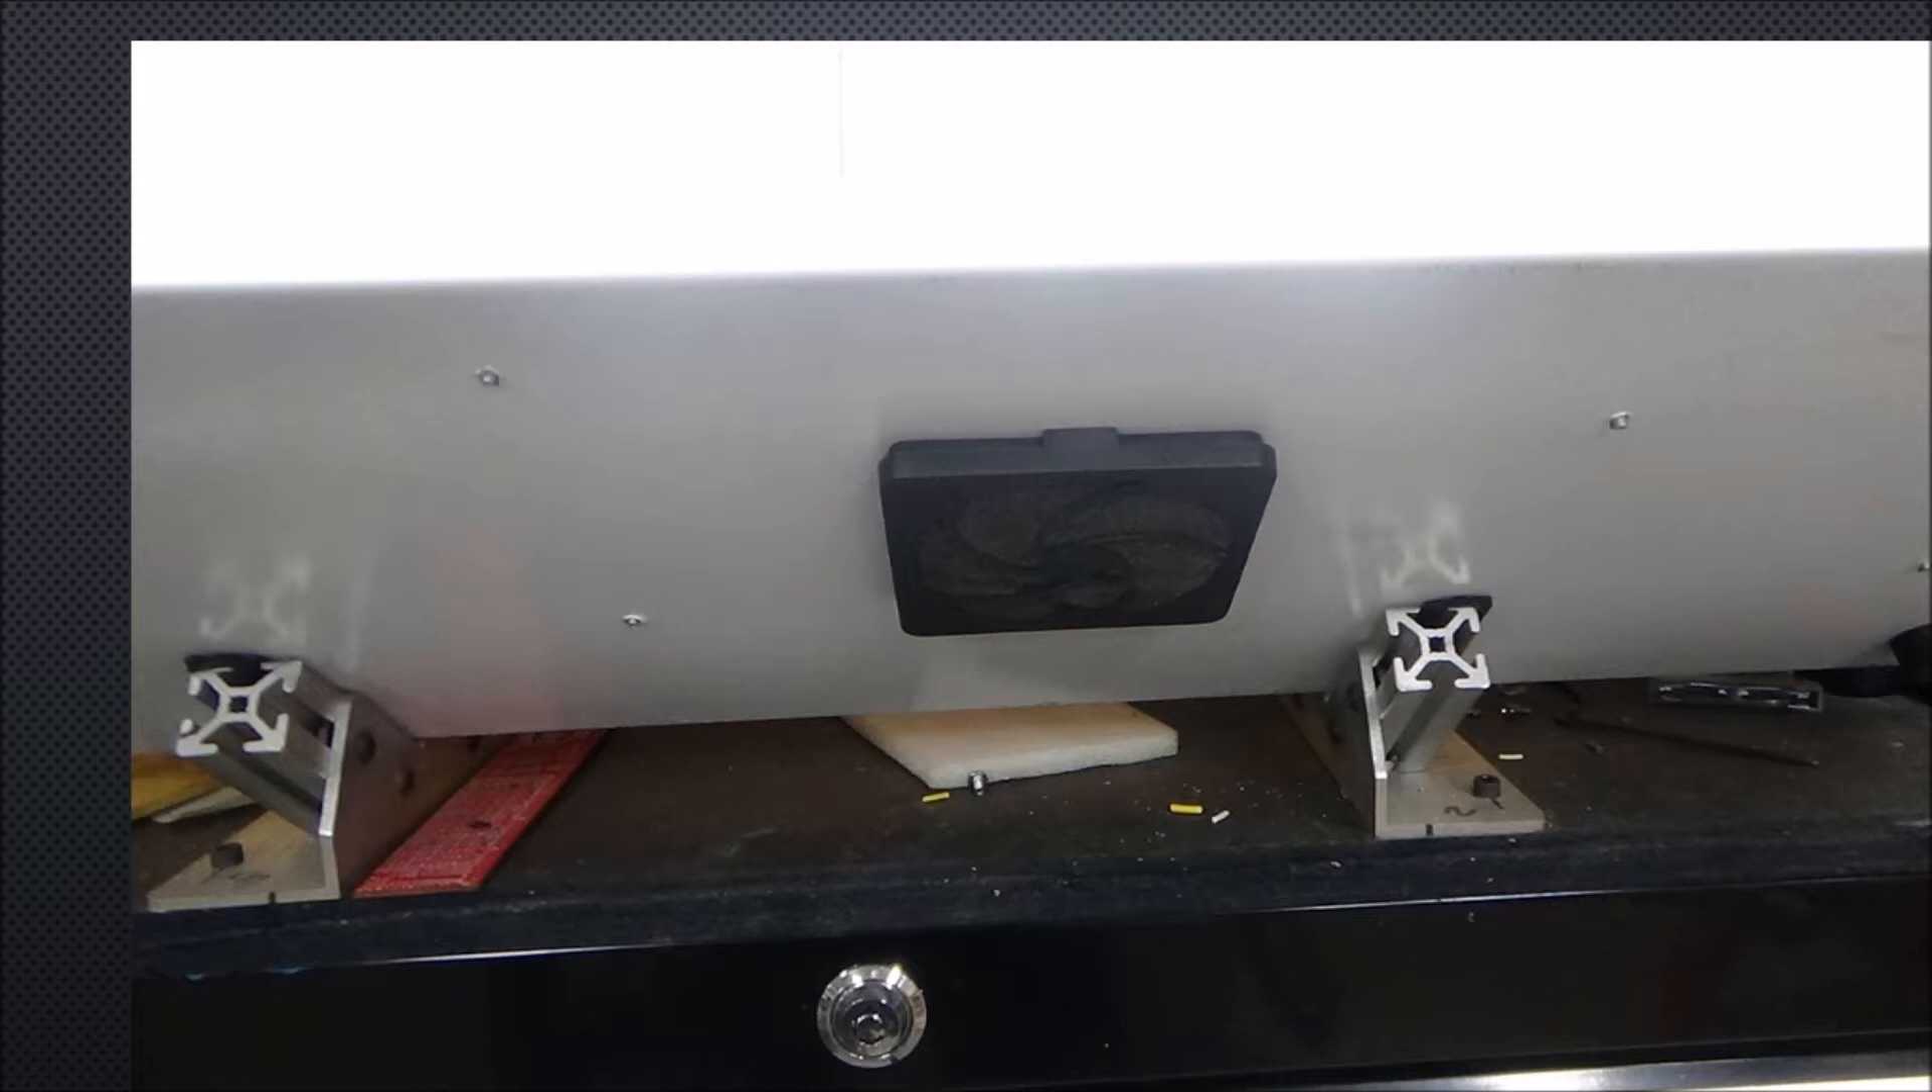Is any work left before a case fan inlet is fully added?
No.